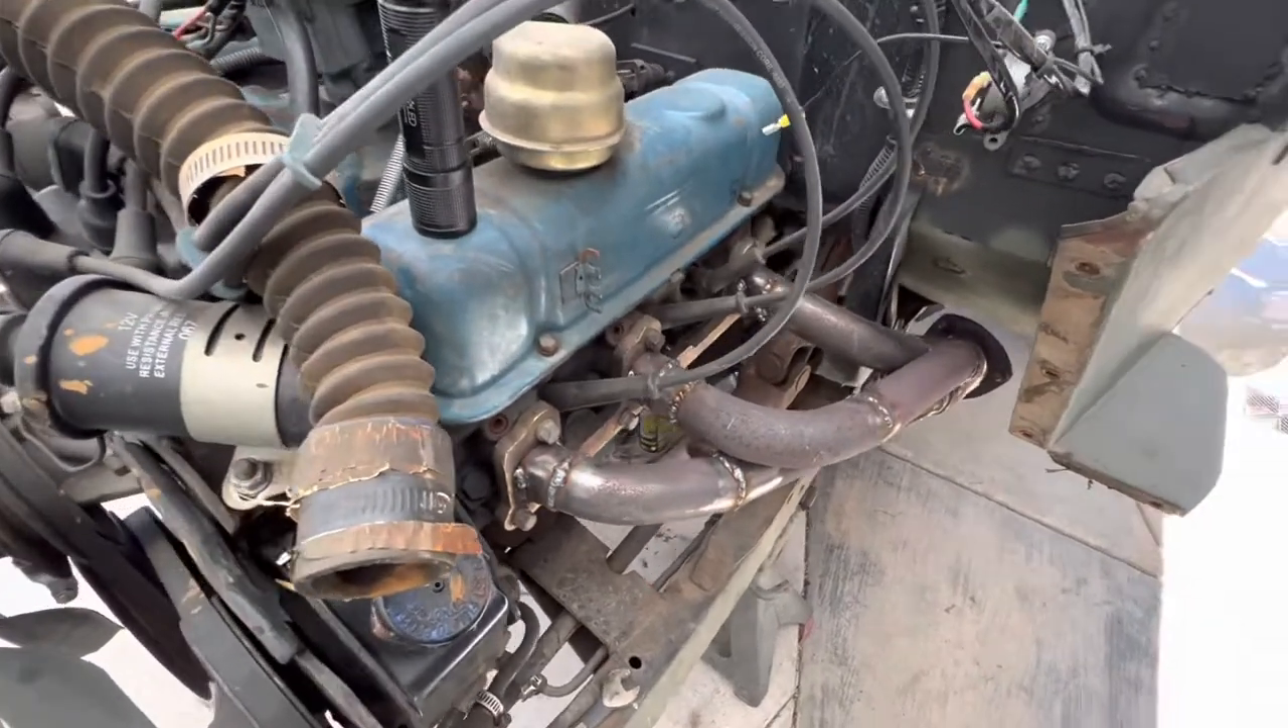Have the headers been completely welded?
Yes.